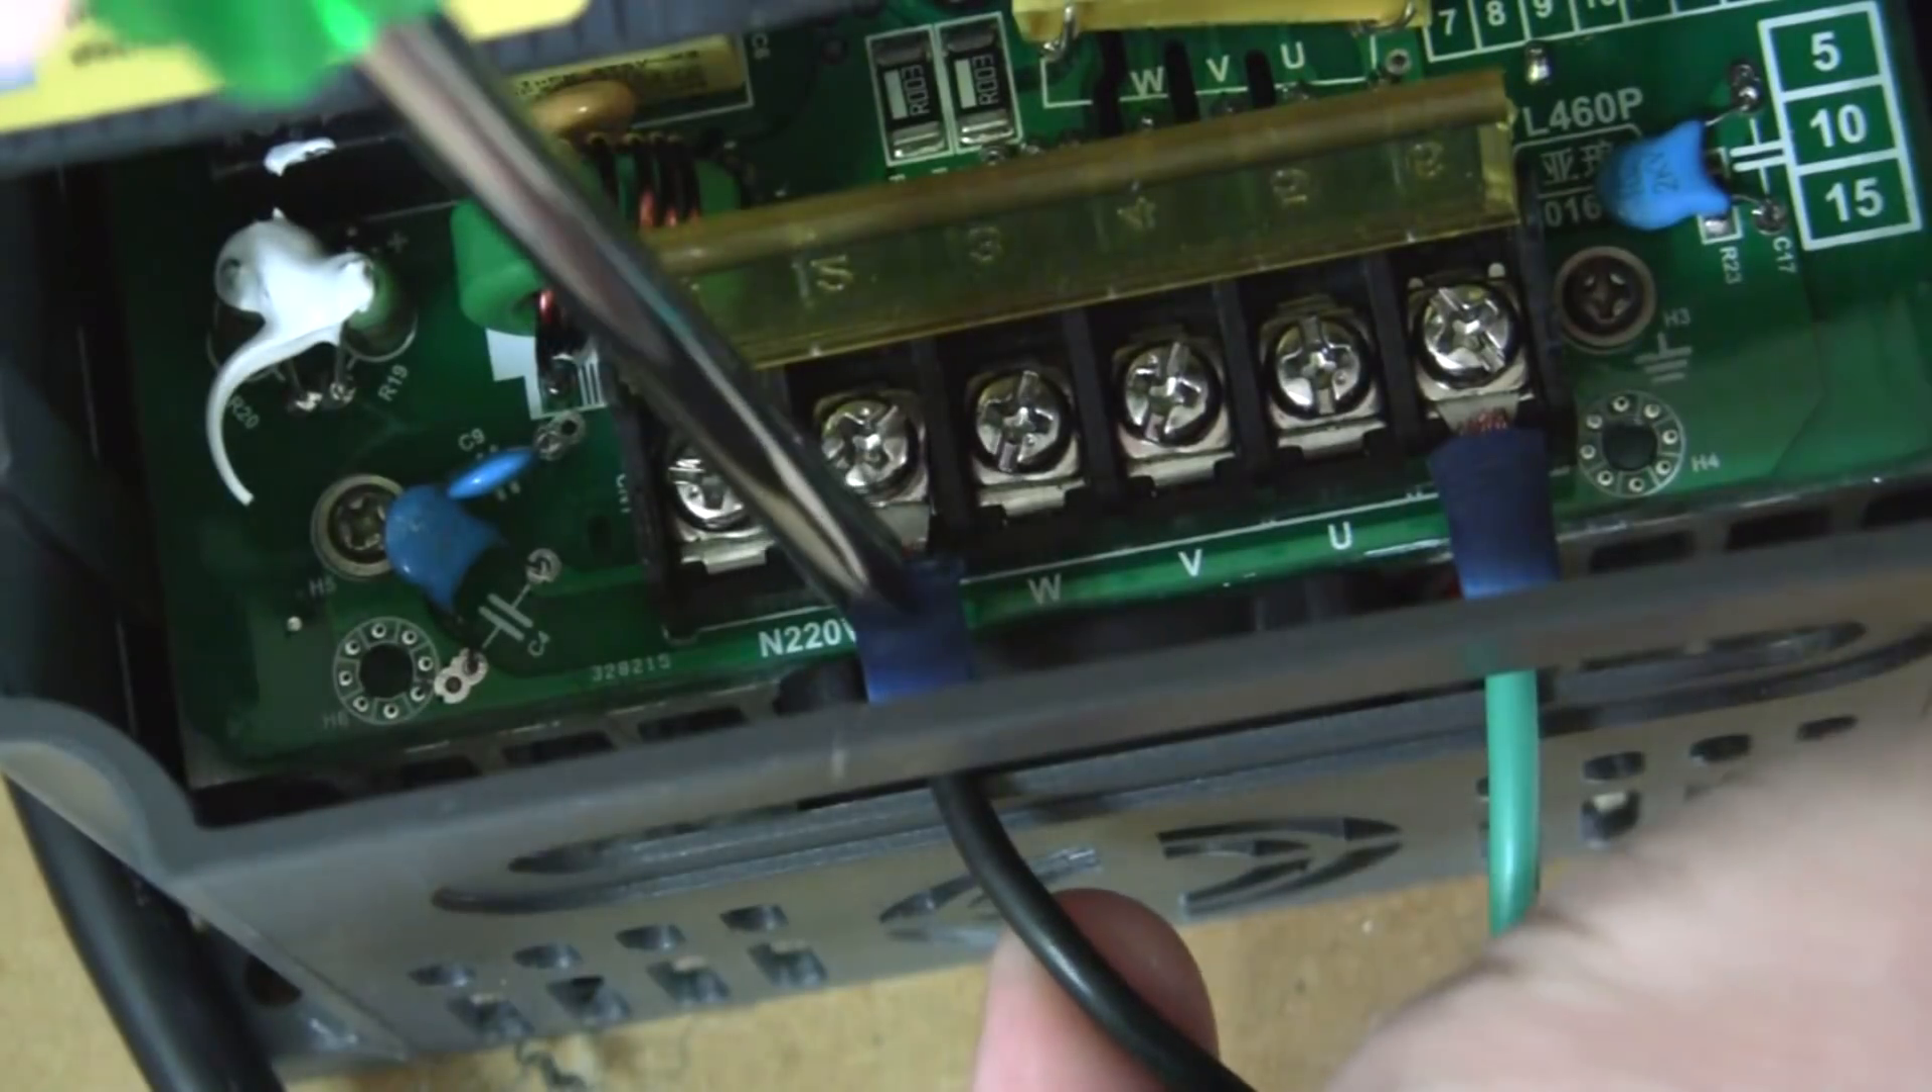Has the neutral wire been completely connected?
No.